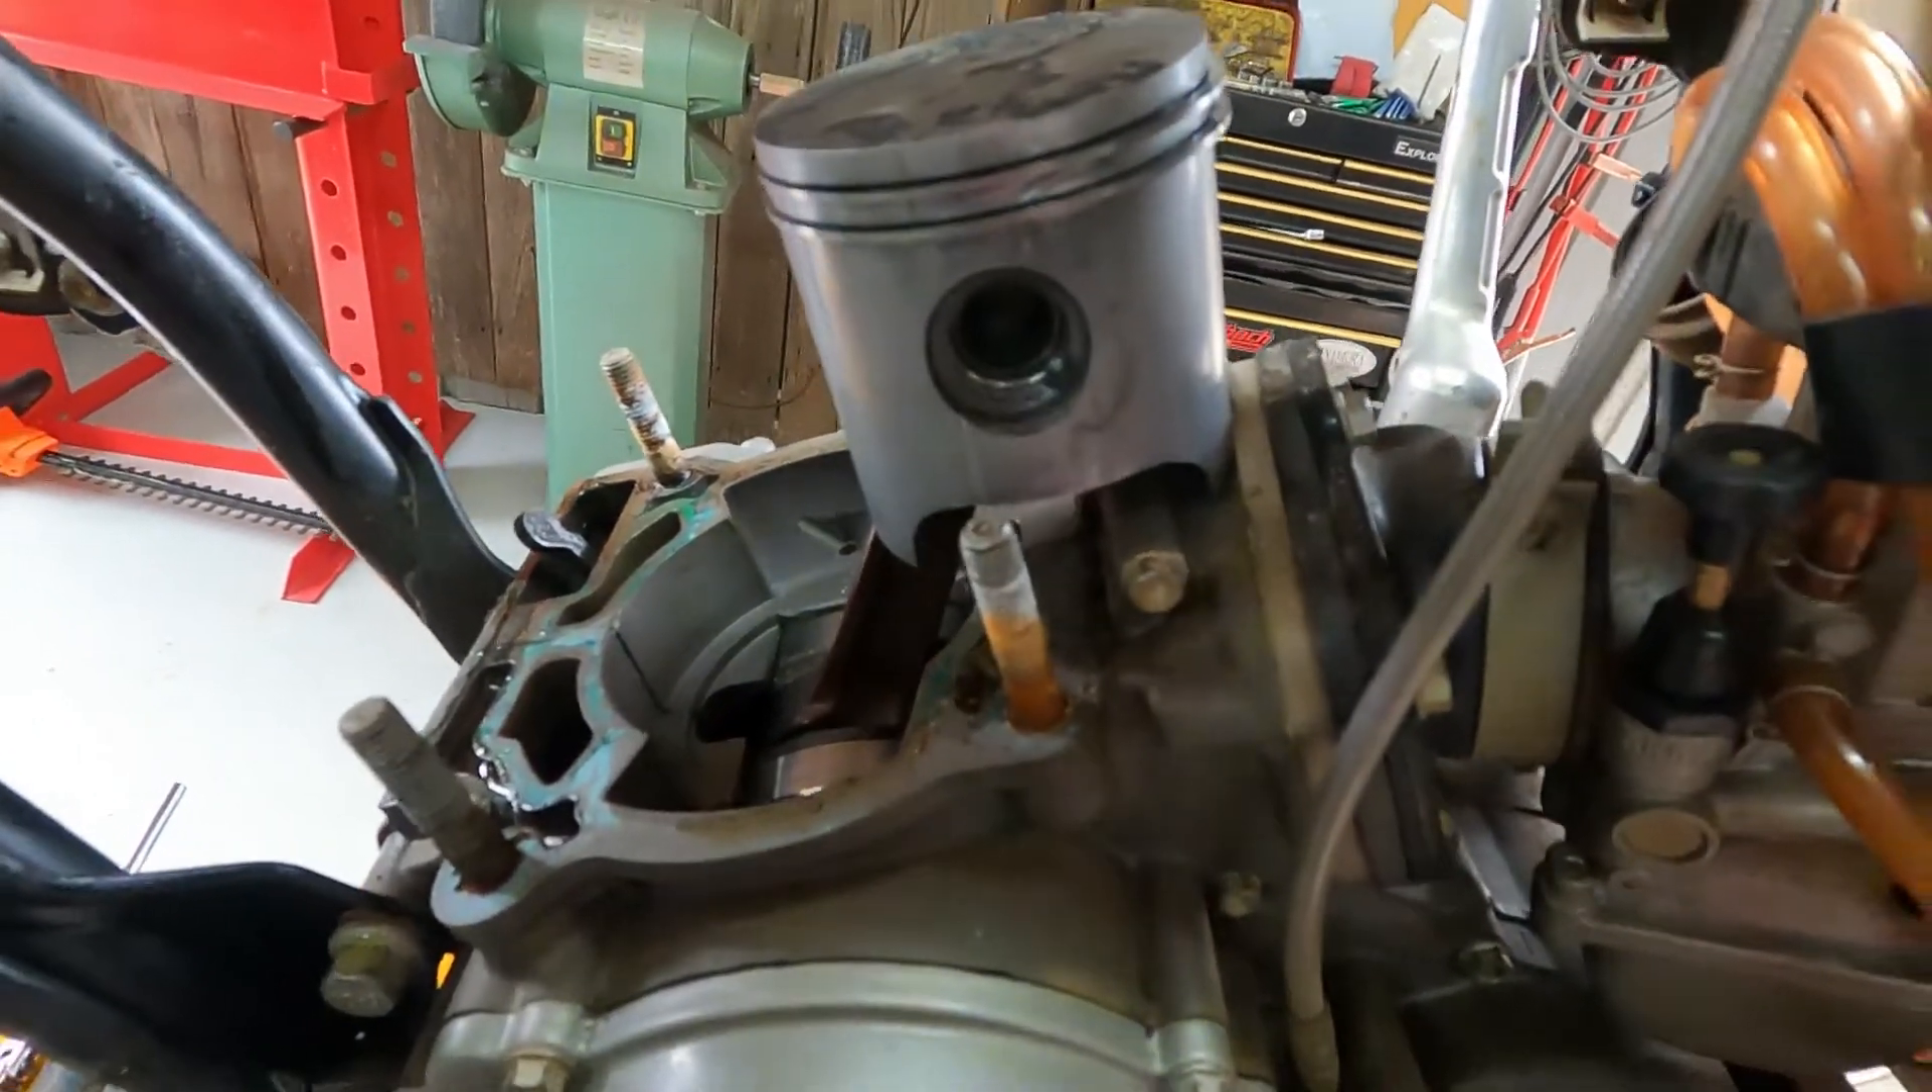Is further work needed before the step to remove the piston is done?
Yes.